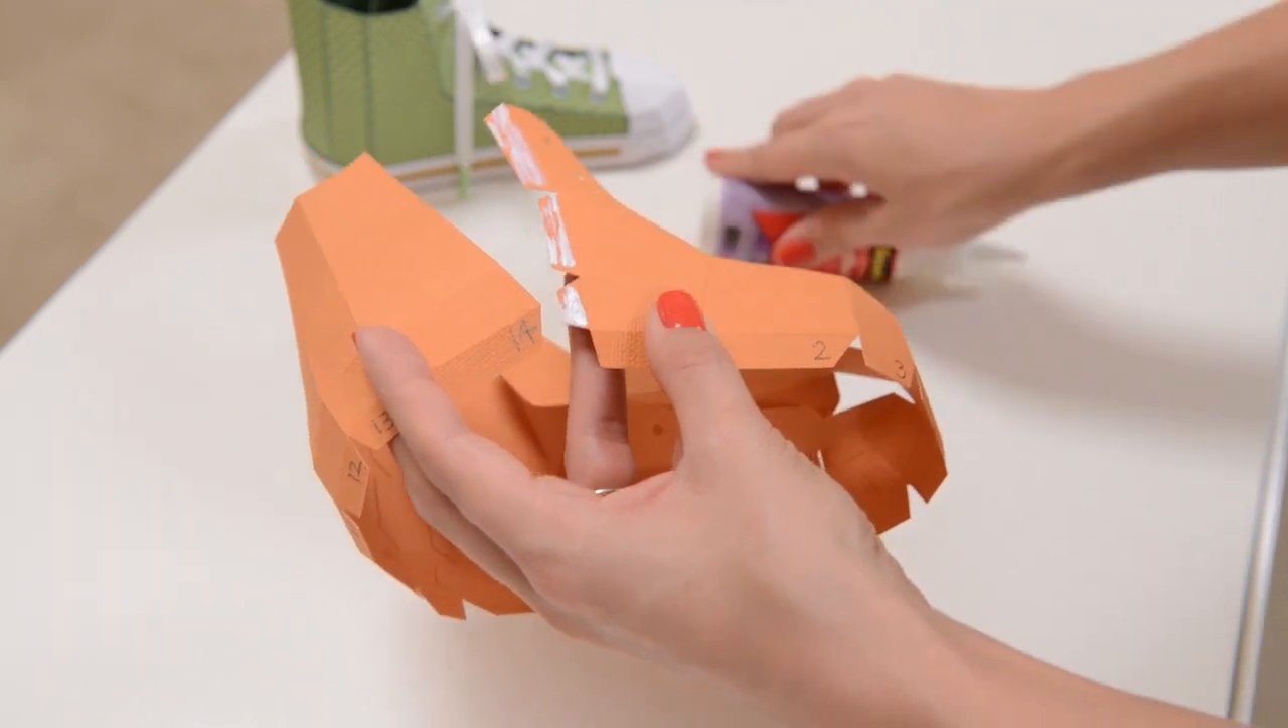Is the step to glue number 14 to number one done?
No.